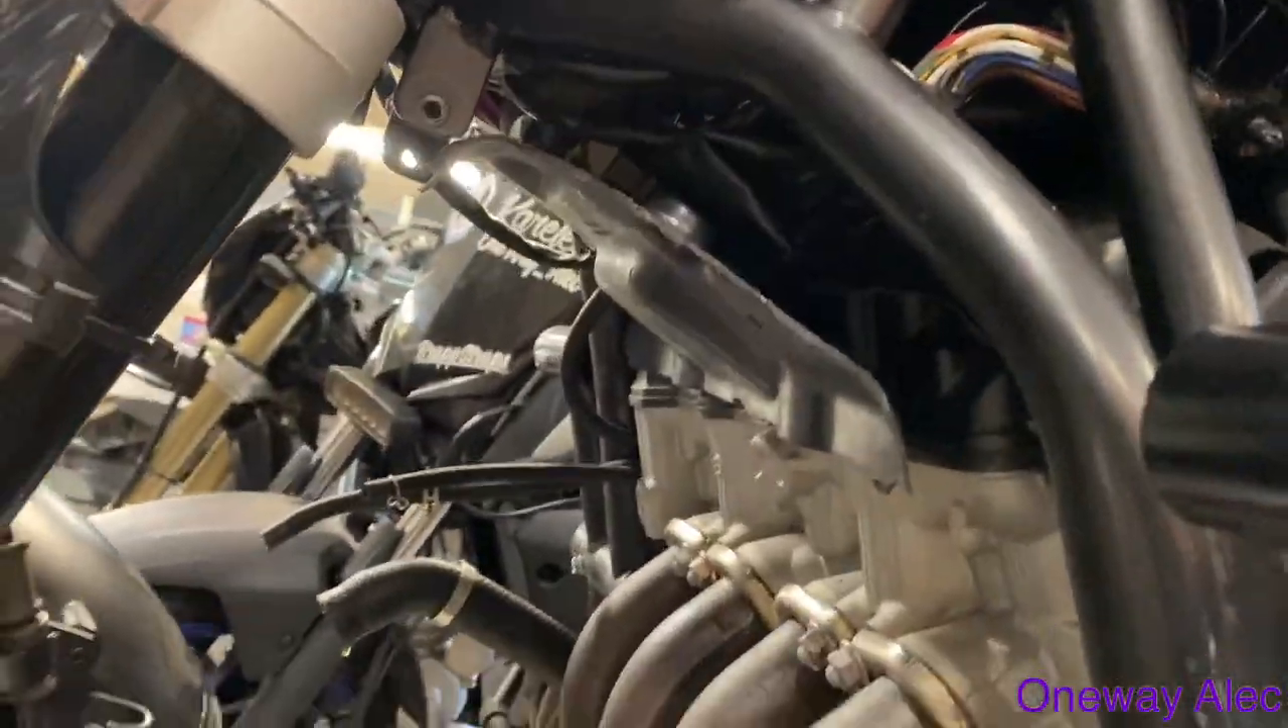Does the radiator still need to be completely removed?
No.